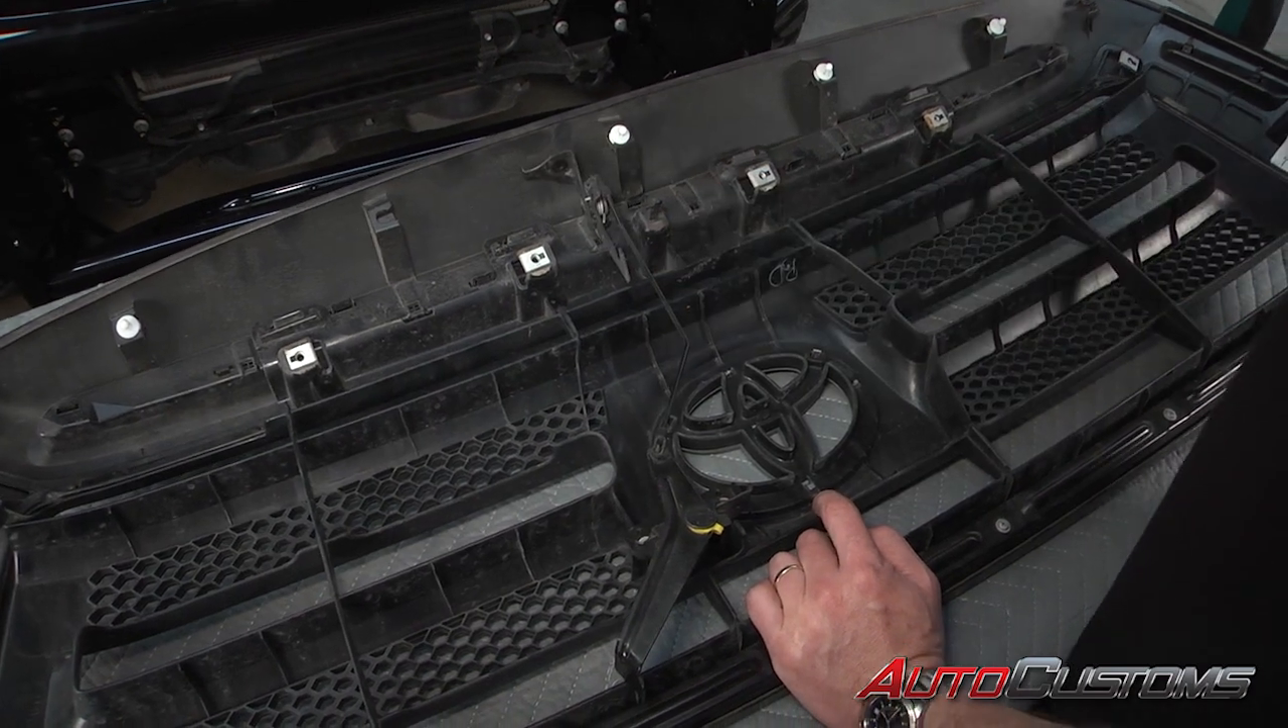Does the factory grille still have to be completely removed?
No.